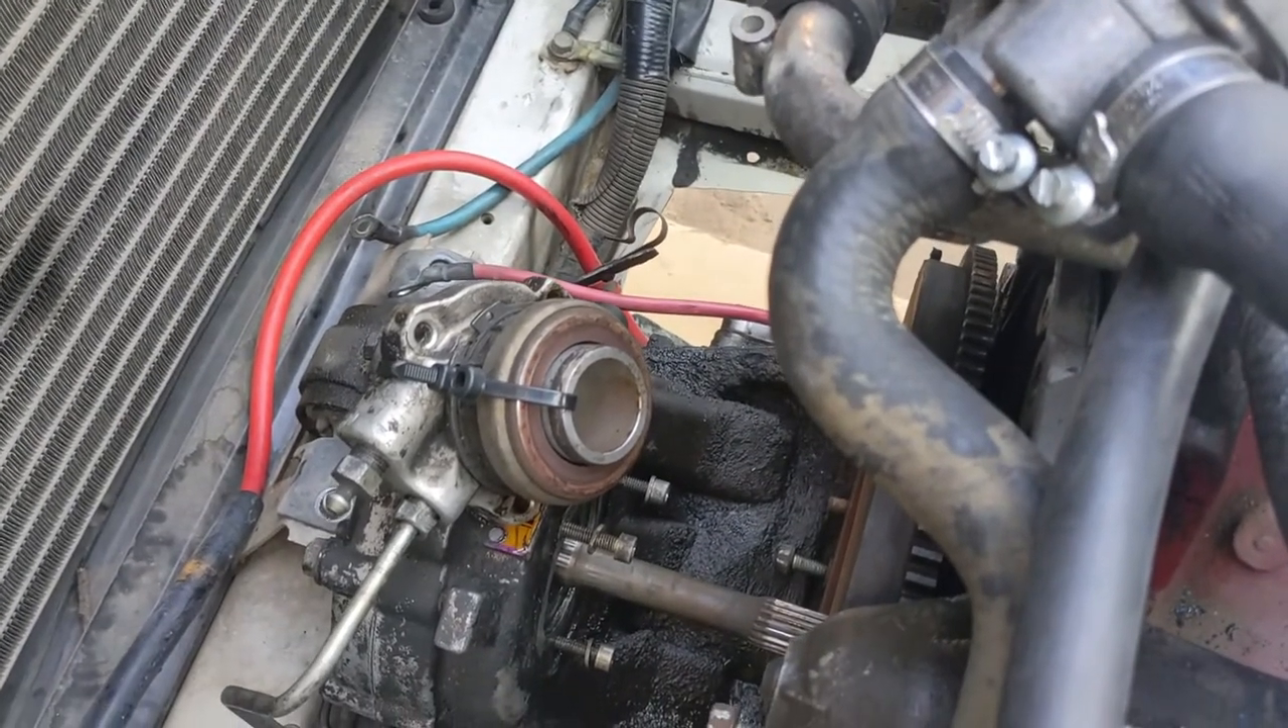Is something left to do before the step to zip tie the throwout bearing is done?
No.